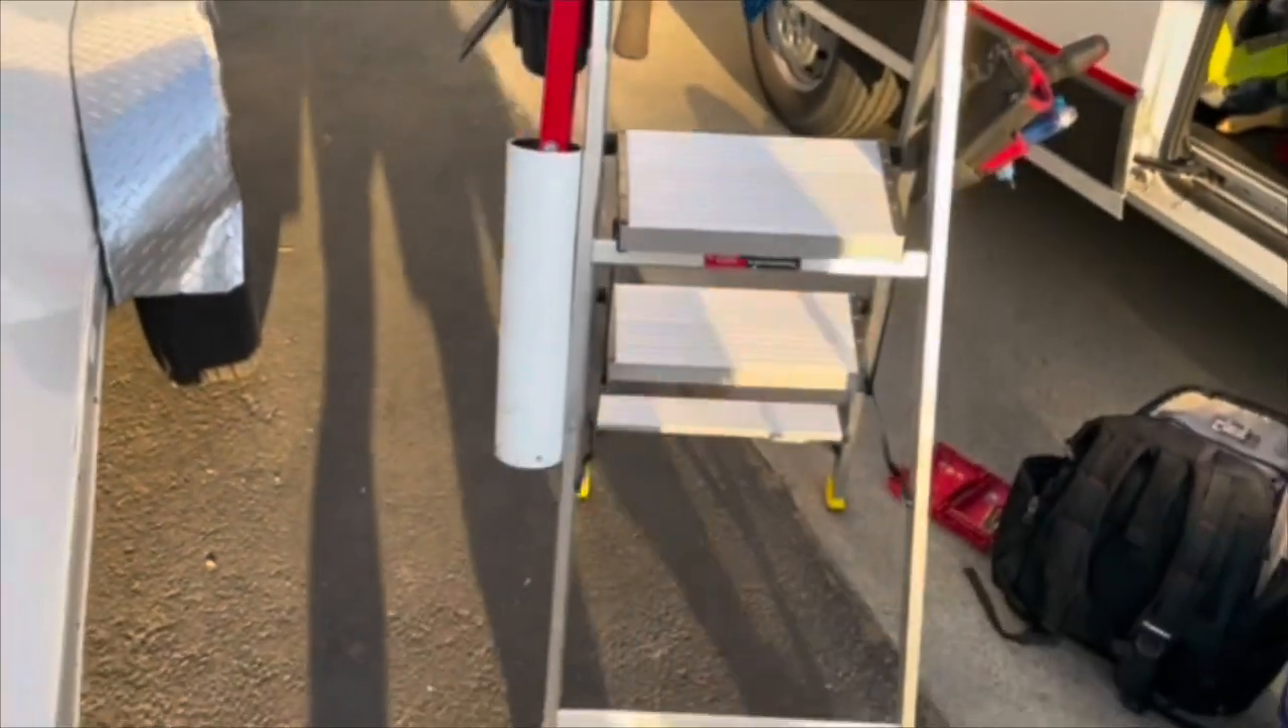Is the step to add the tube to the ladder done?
Yes.